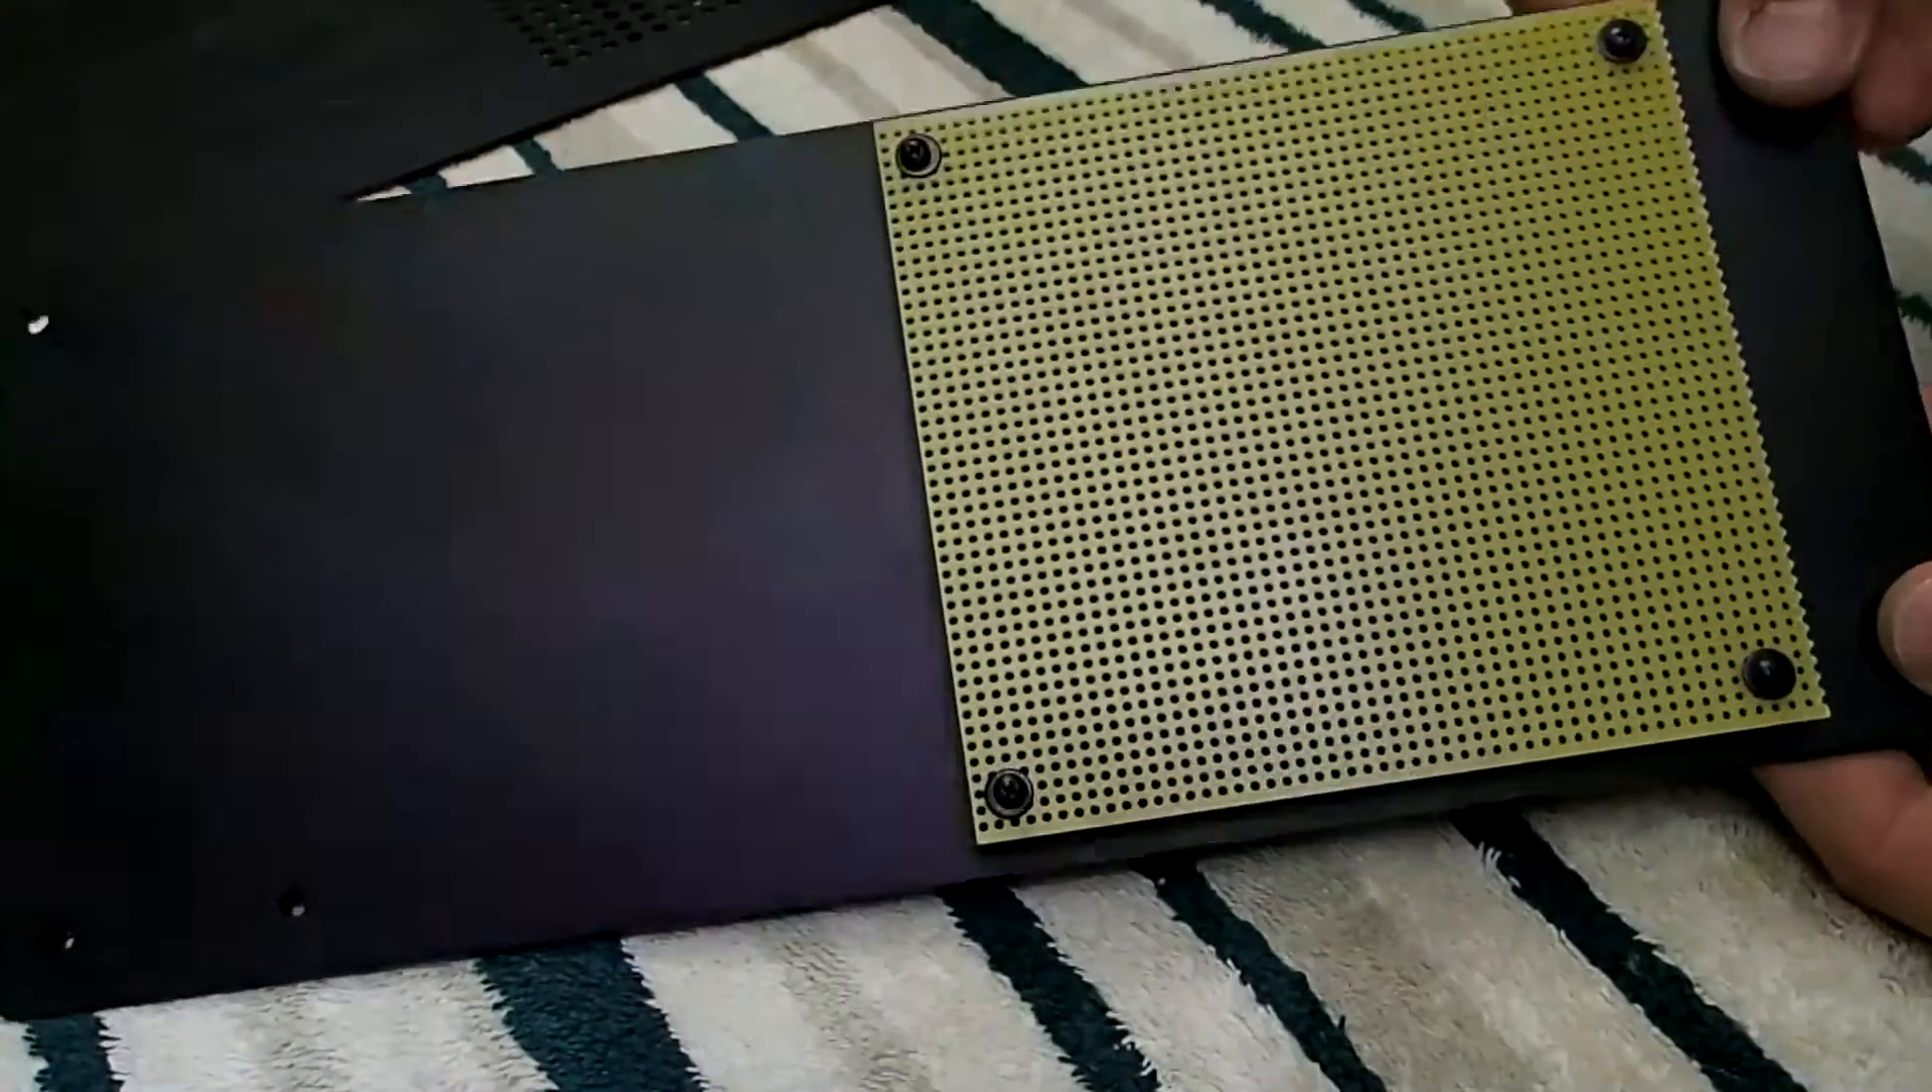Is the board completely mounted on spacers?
Yes.